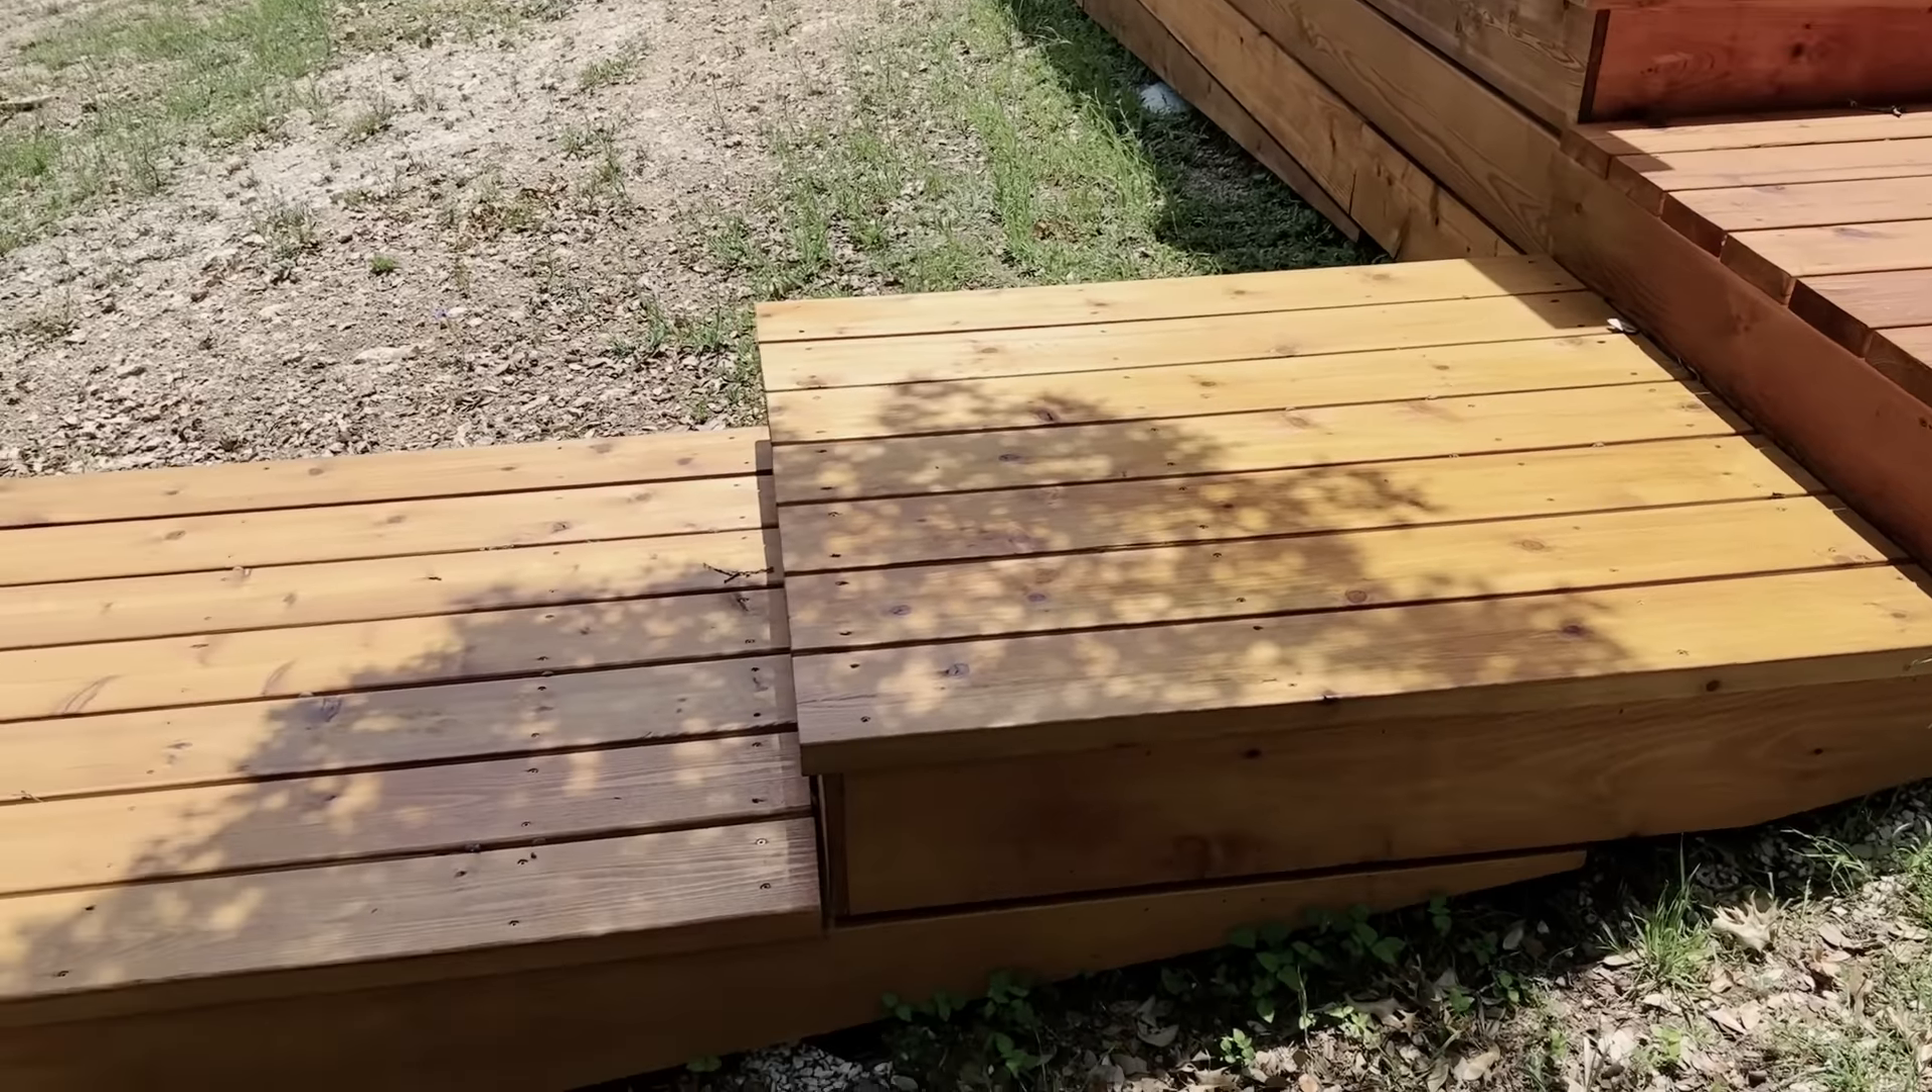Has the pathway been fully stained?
Yes.